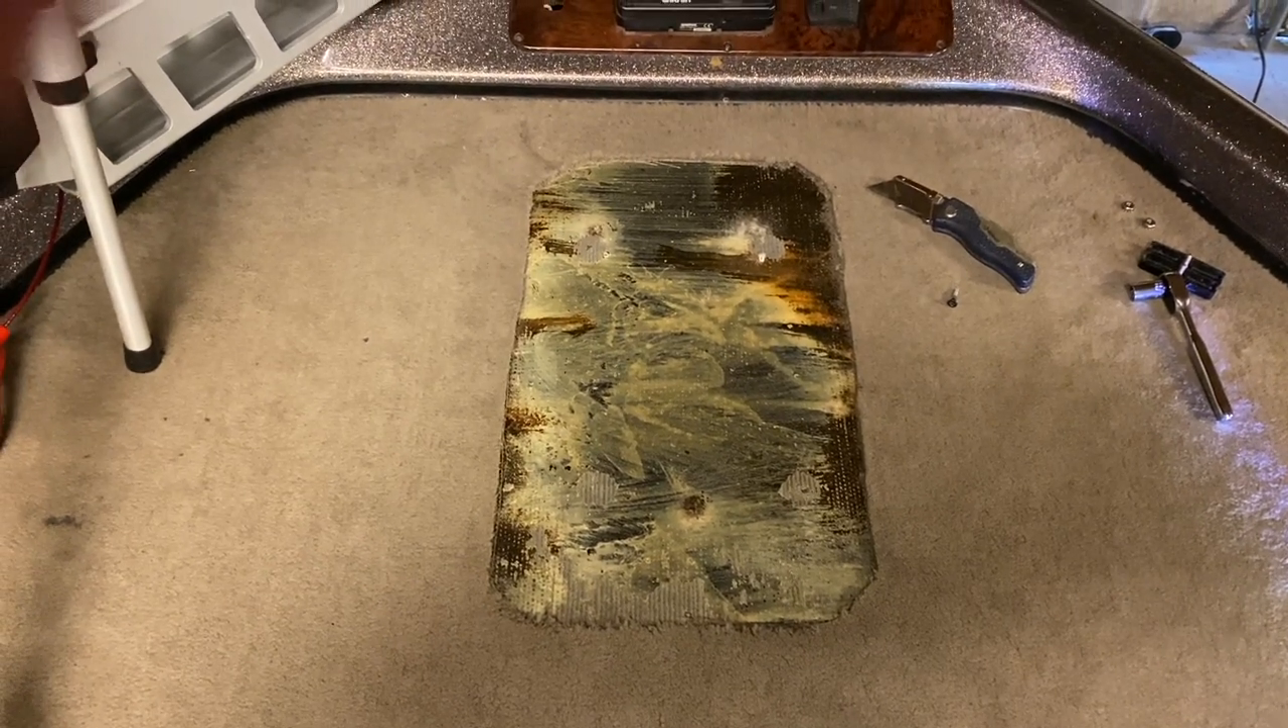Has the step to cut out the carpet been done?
Yes.